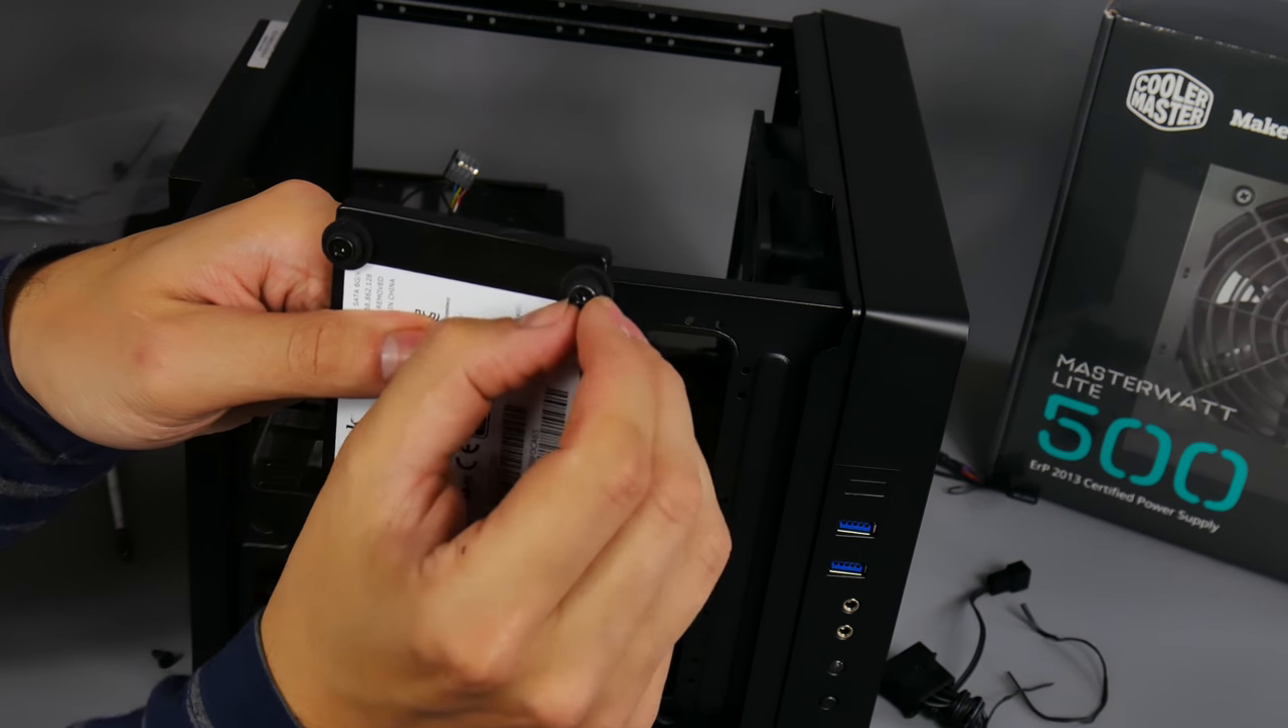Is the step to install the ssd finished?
No.